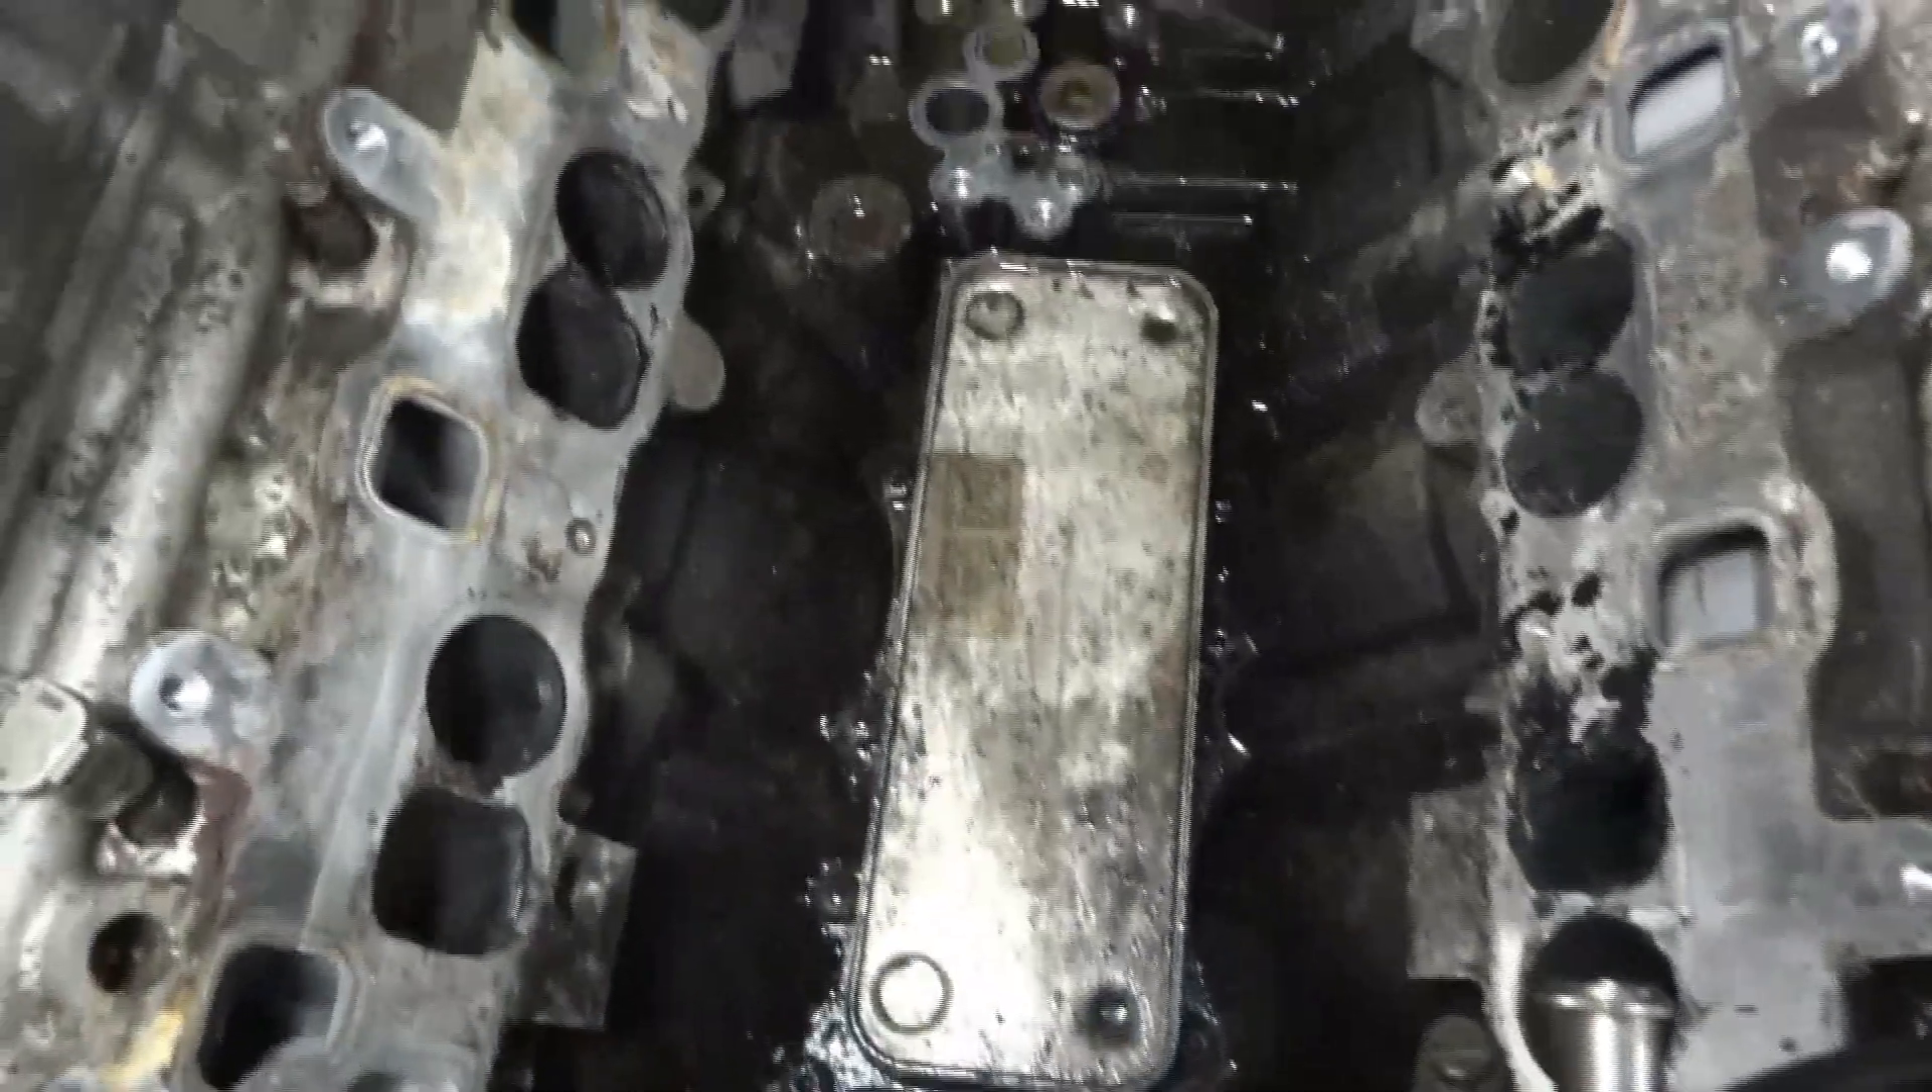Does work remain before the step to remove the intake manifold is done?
No.